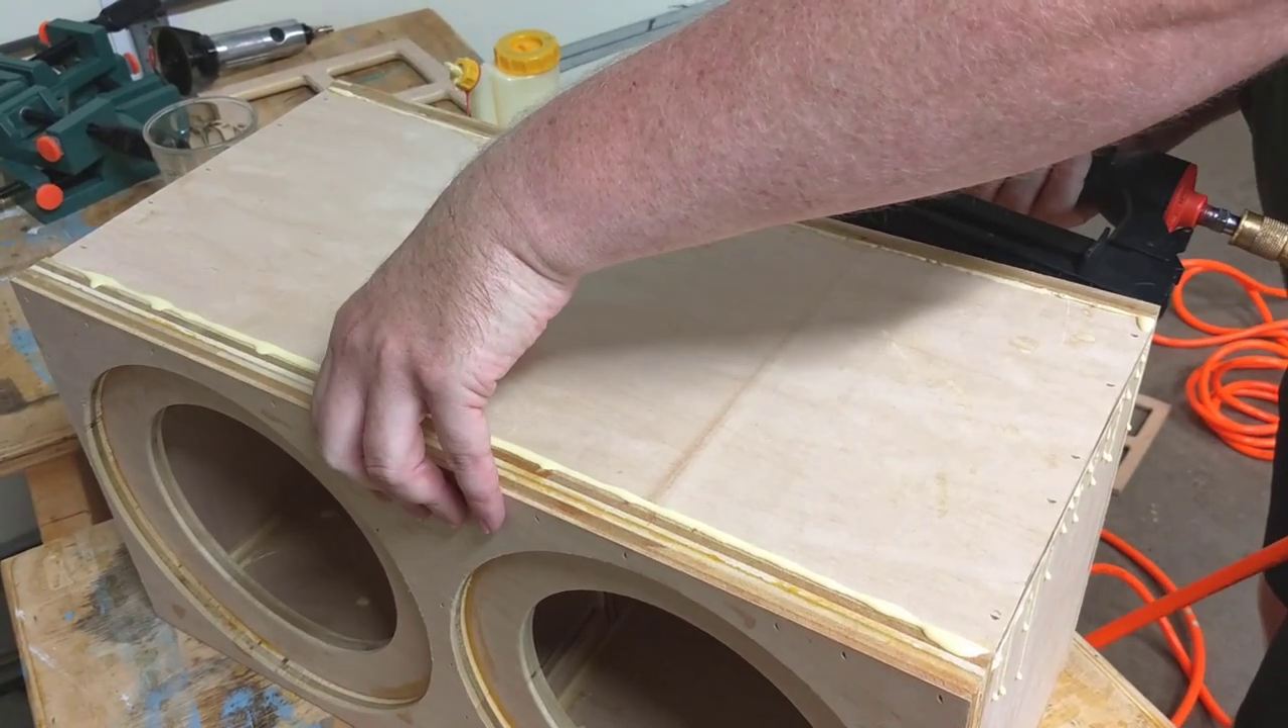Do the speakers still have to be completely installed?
Yes.